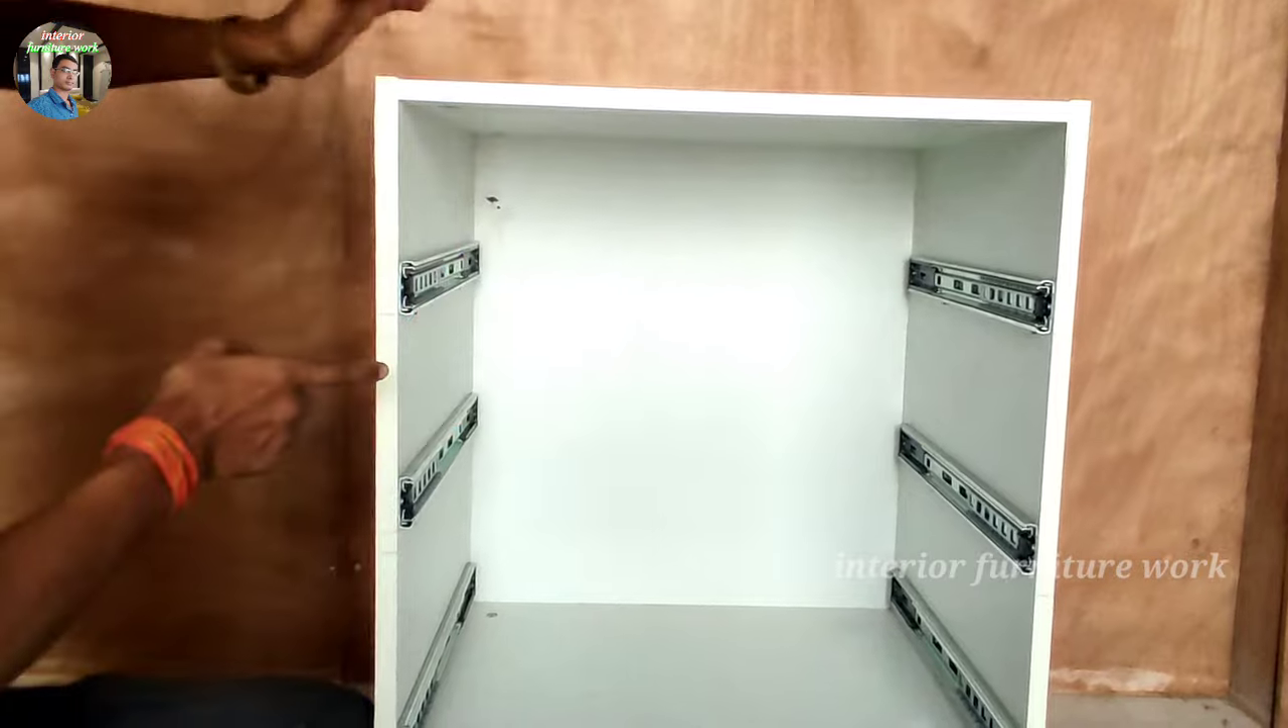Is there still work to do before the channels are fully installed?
No.